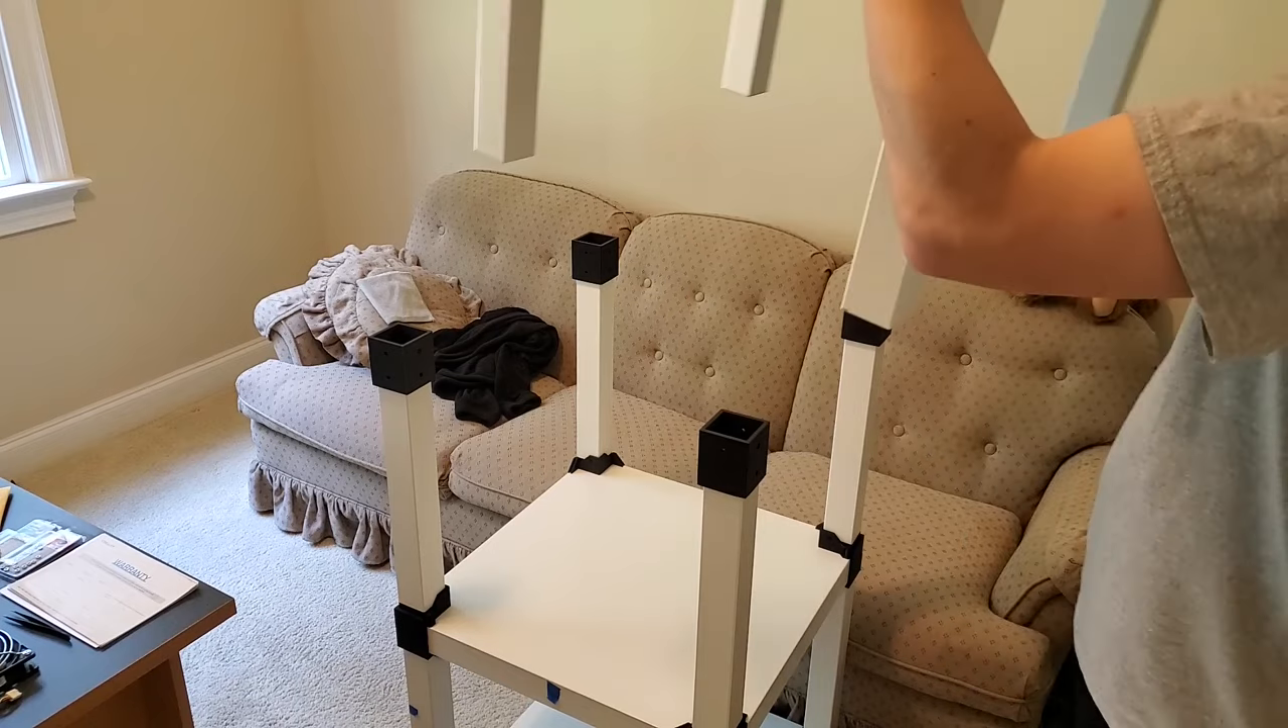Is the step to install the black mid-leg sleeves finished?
Yes.